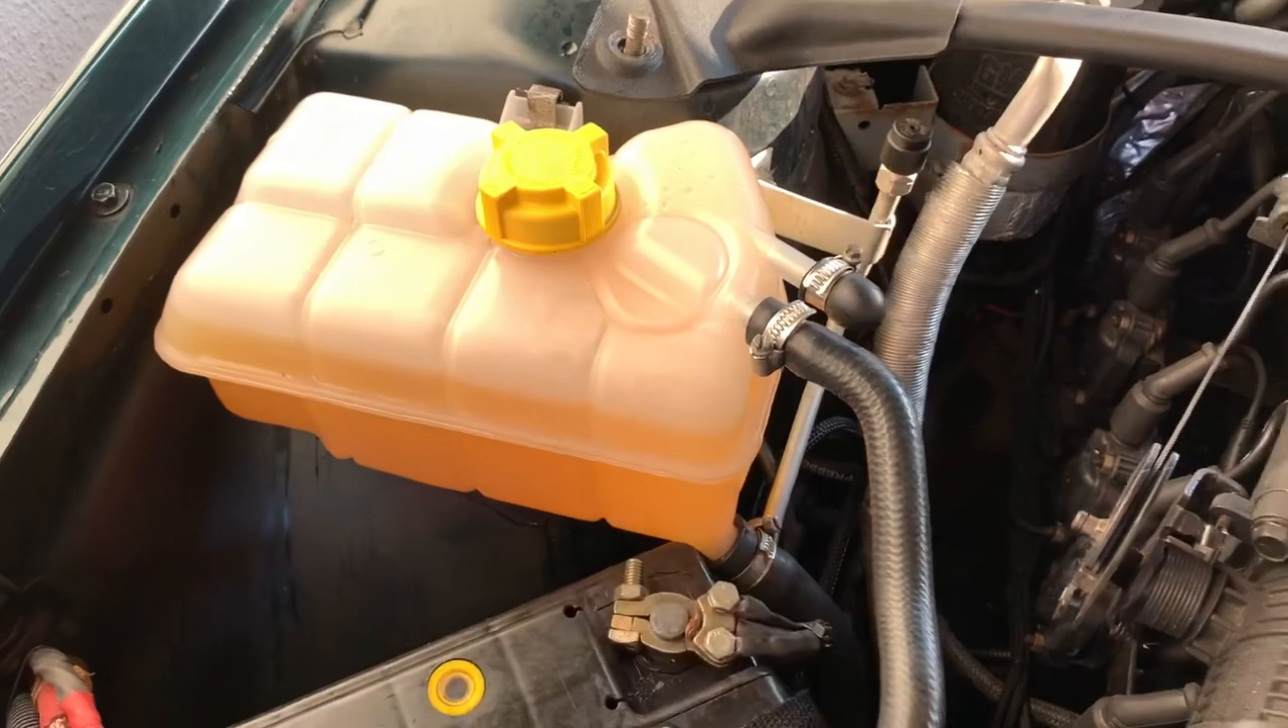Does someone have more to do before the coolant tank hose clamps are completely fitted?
No.